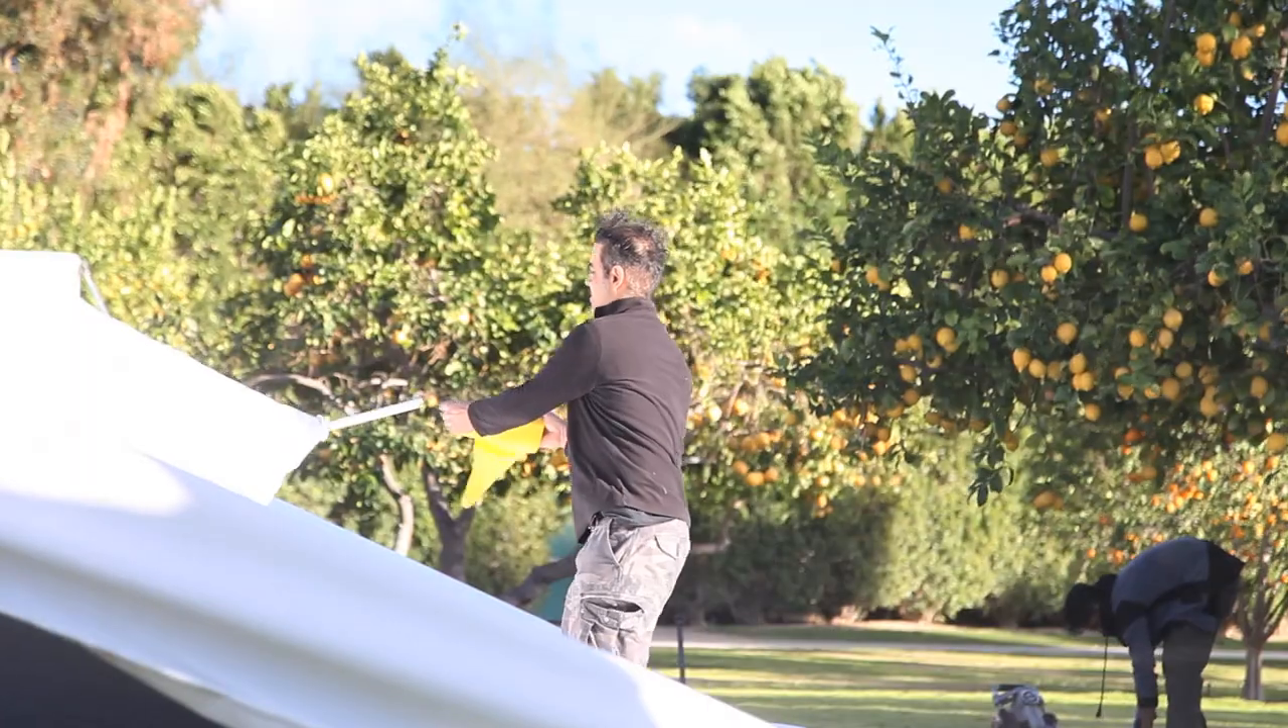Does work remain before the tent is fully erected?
Yes.